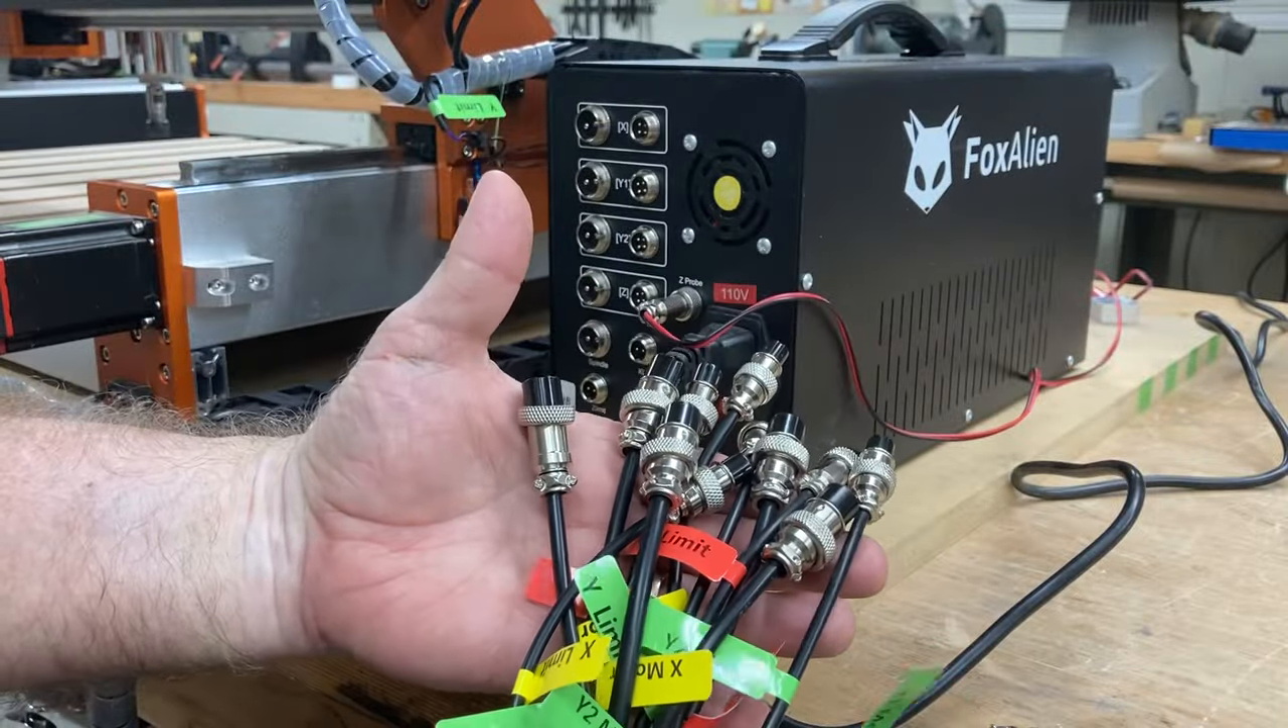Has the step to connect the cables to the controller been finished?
No.